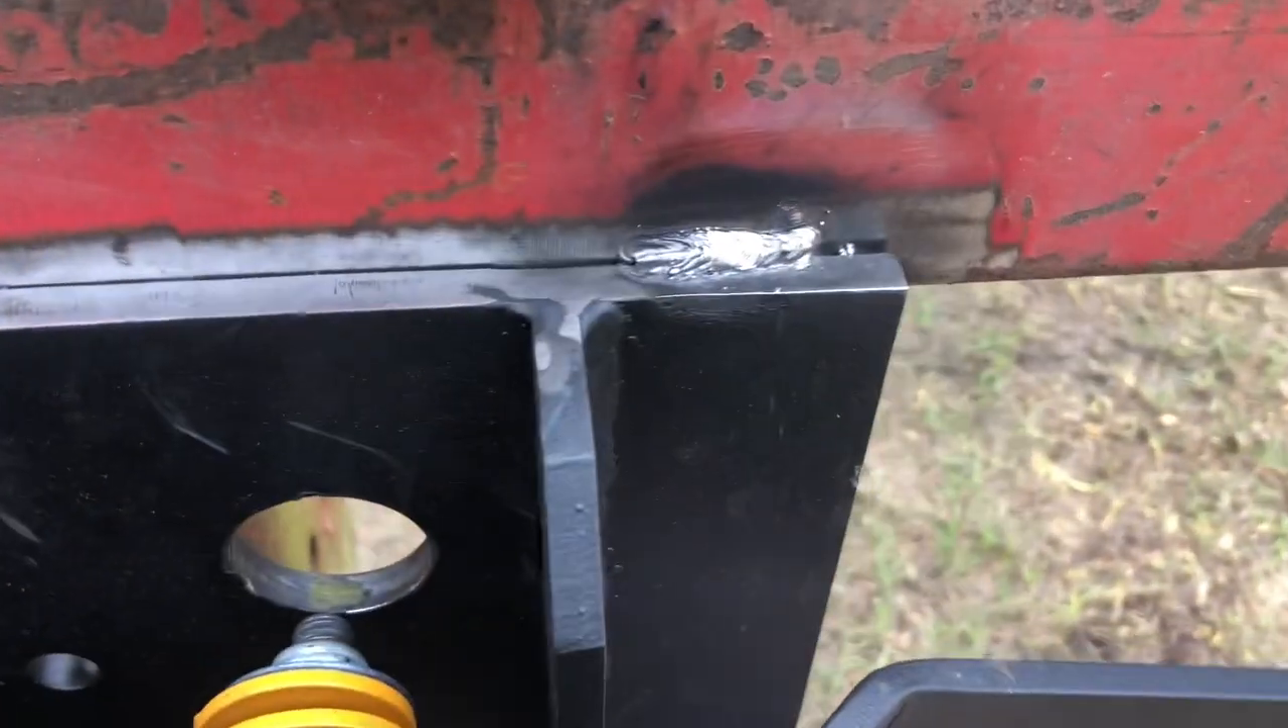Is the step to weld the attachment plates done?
No.